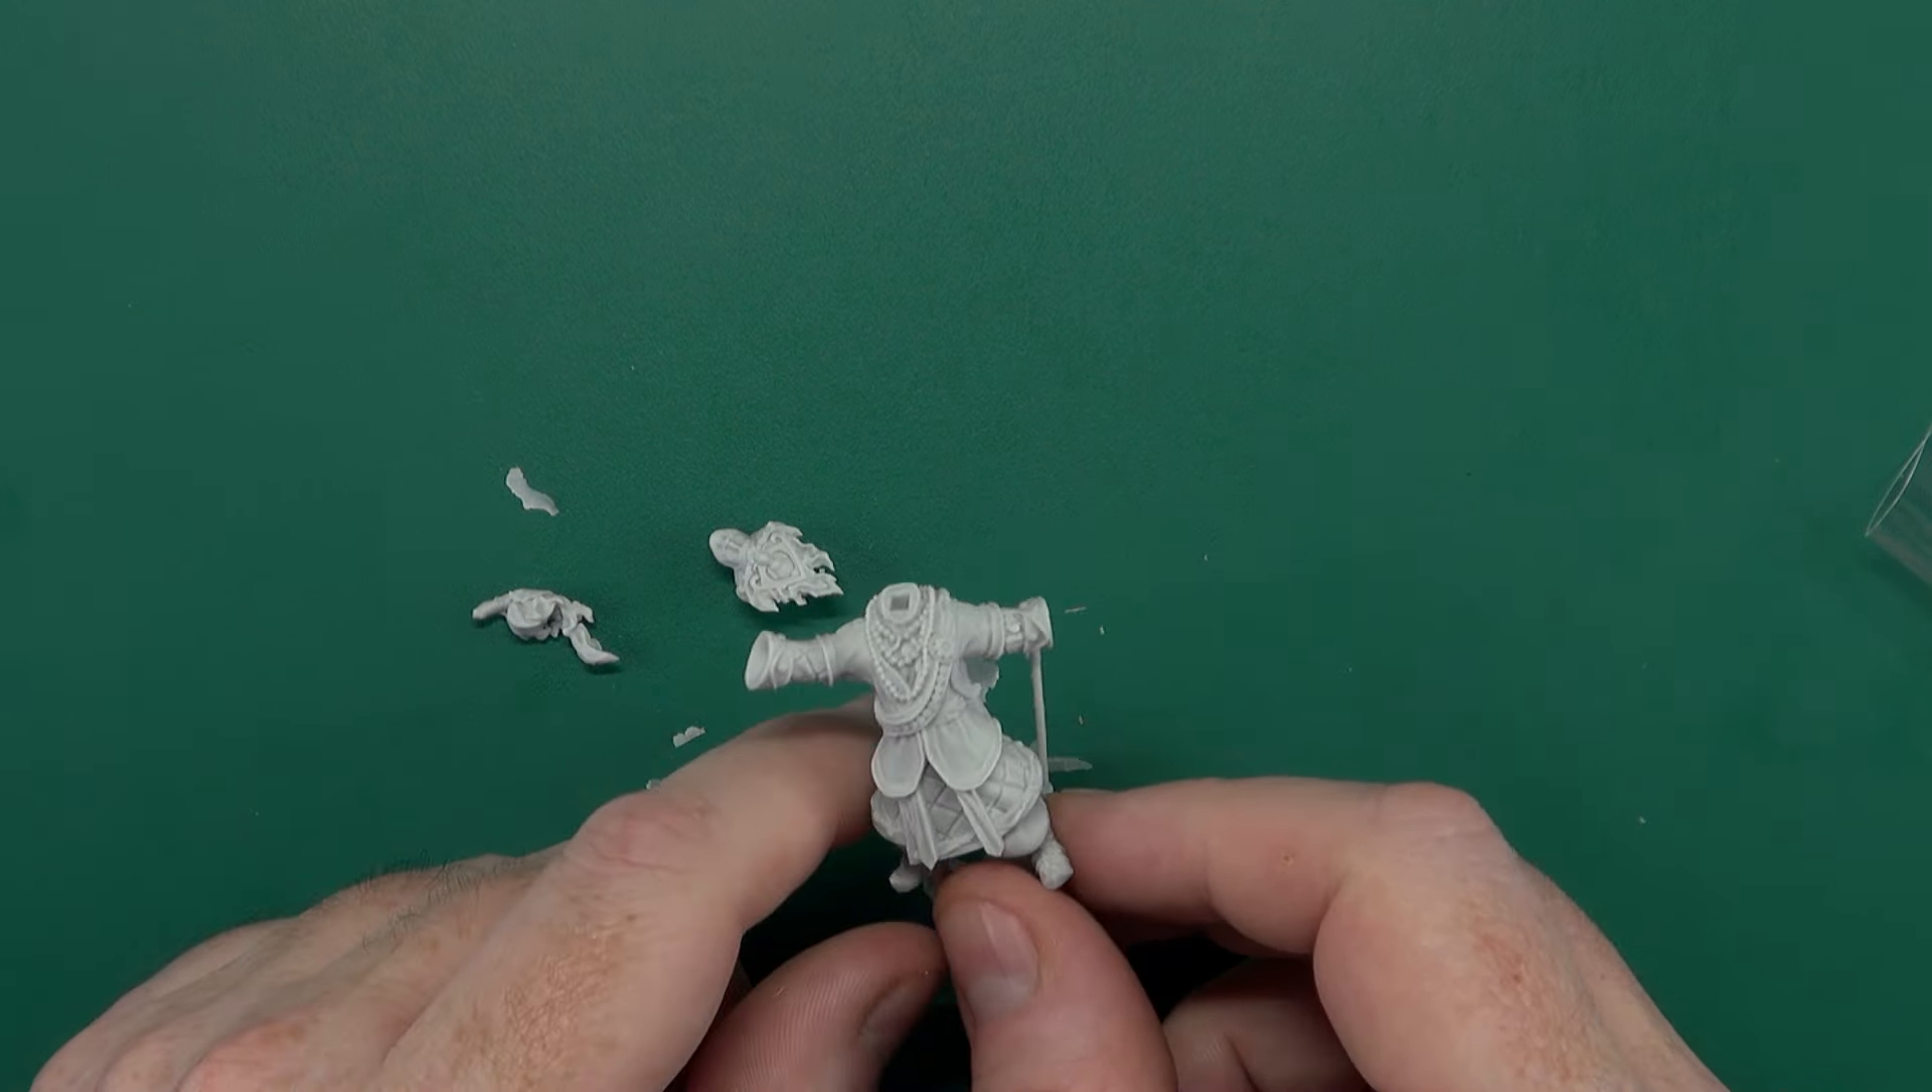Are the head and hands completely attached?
No.